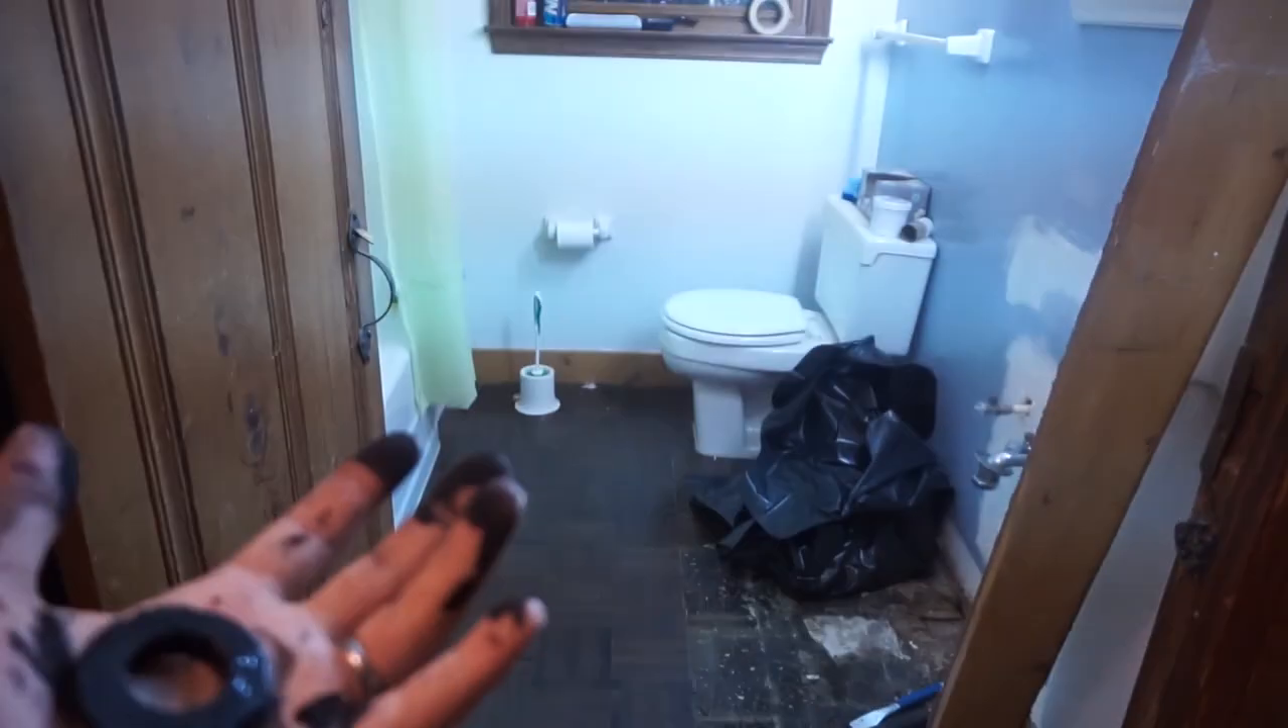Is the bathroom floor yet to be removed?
Yes.